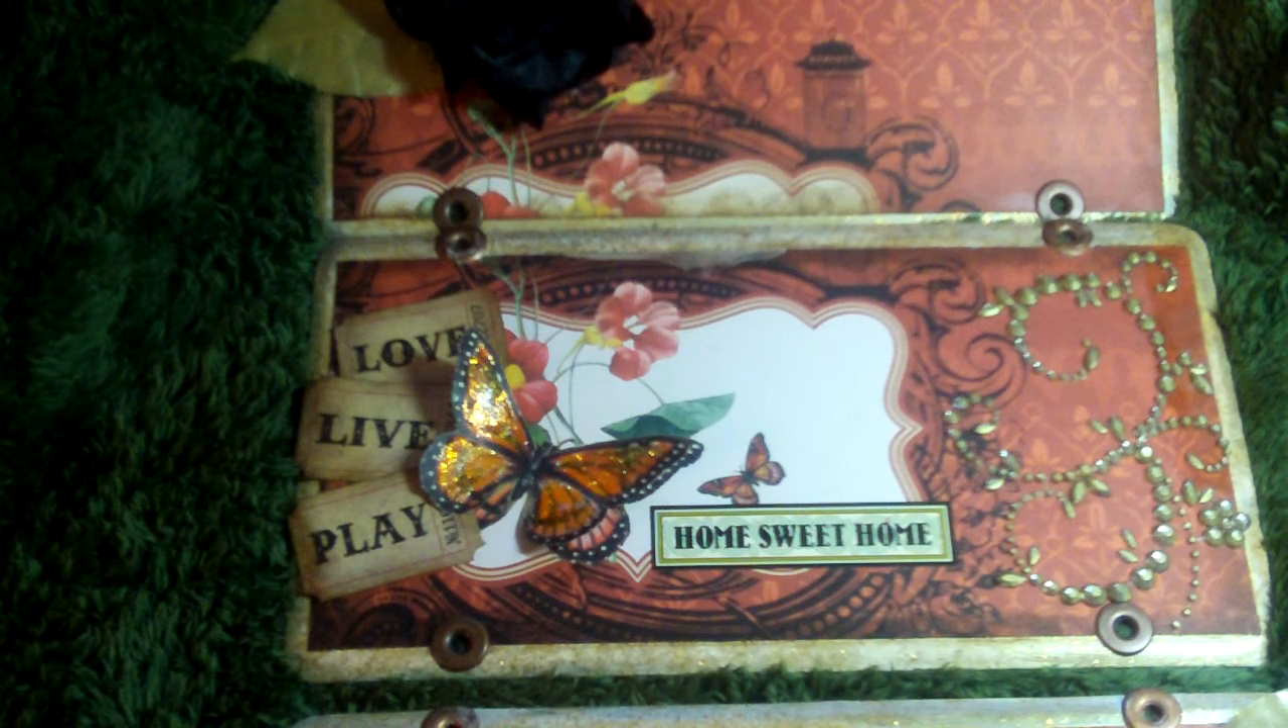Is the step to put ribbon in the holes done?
No.